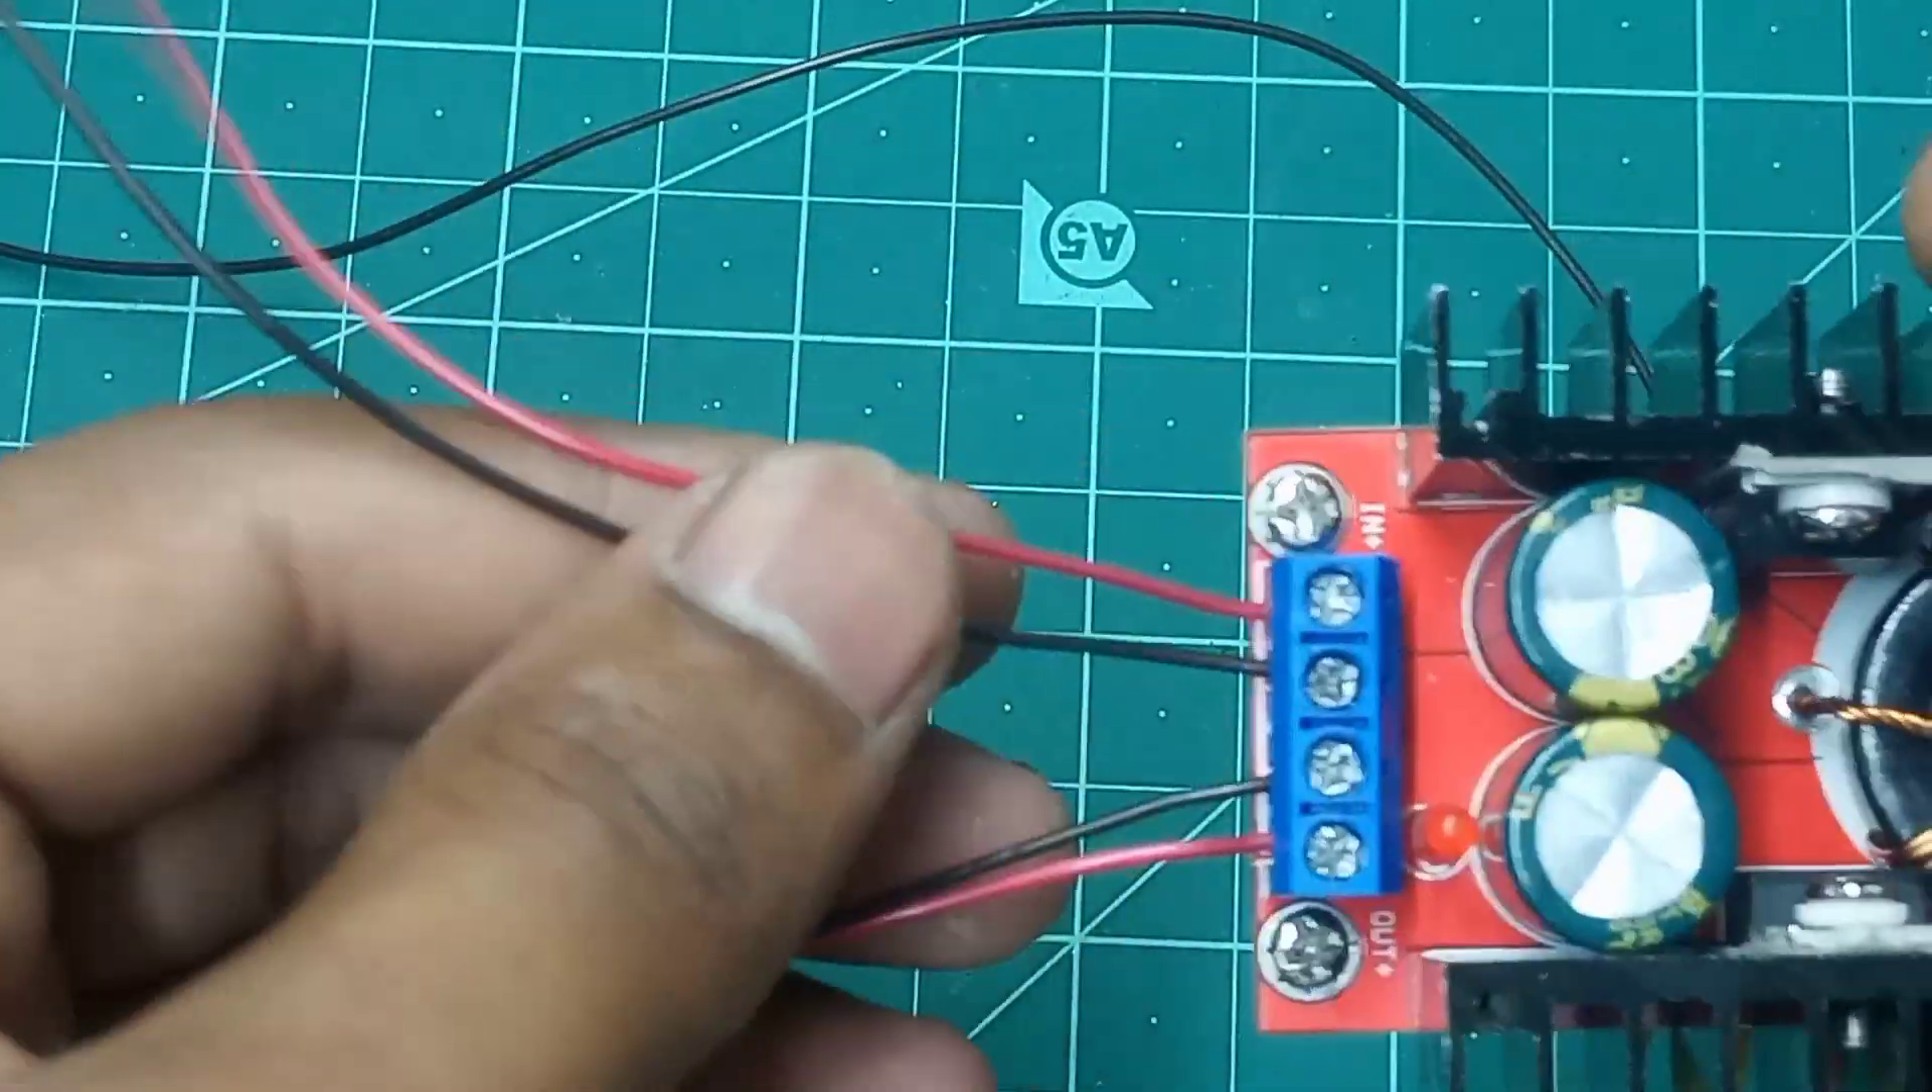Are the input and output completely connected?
Yes.